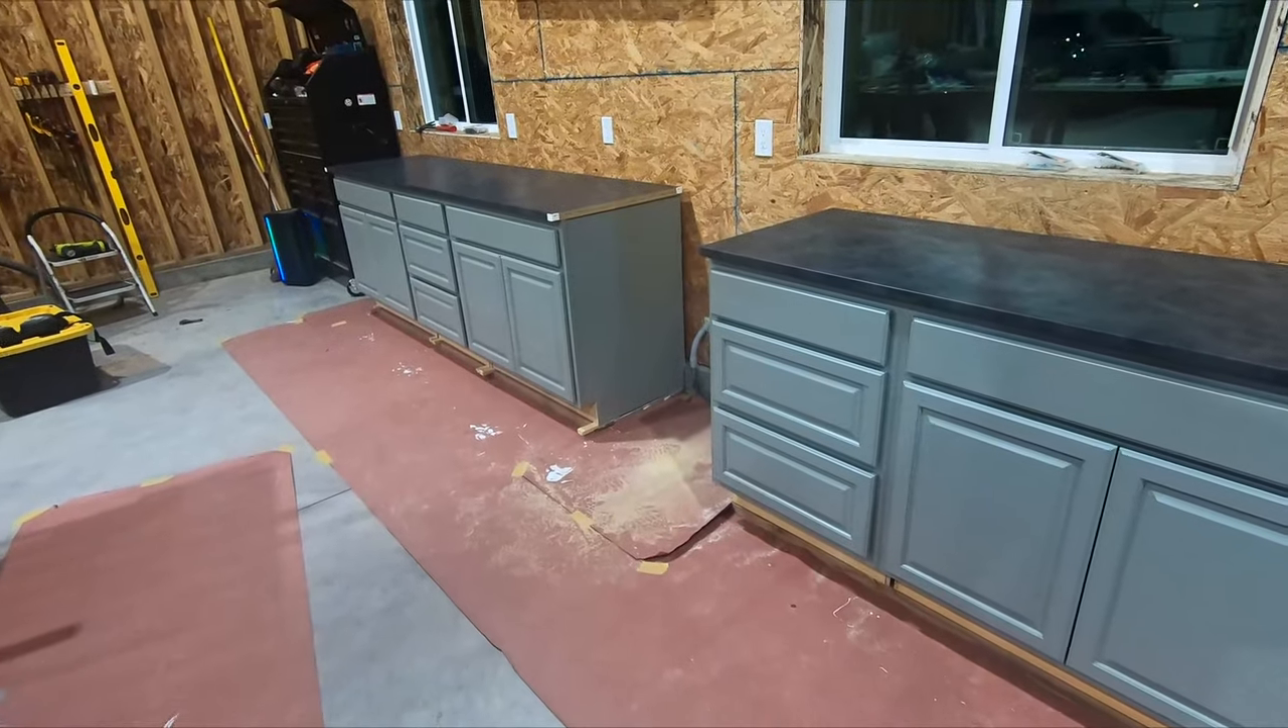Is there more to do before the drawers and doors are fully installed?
No.